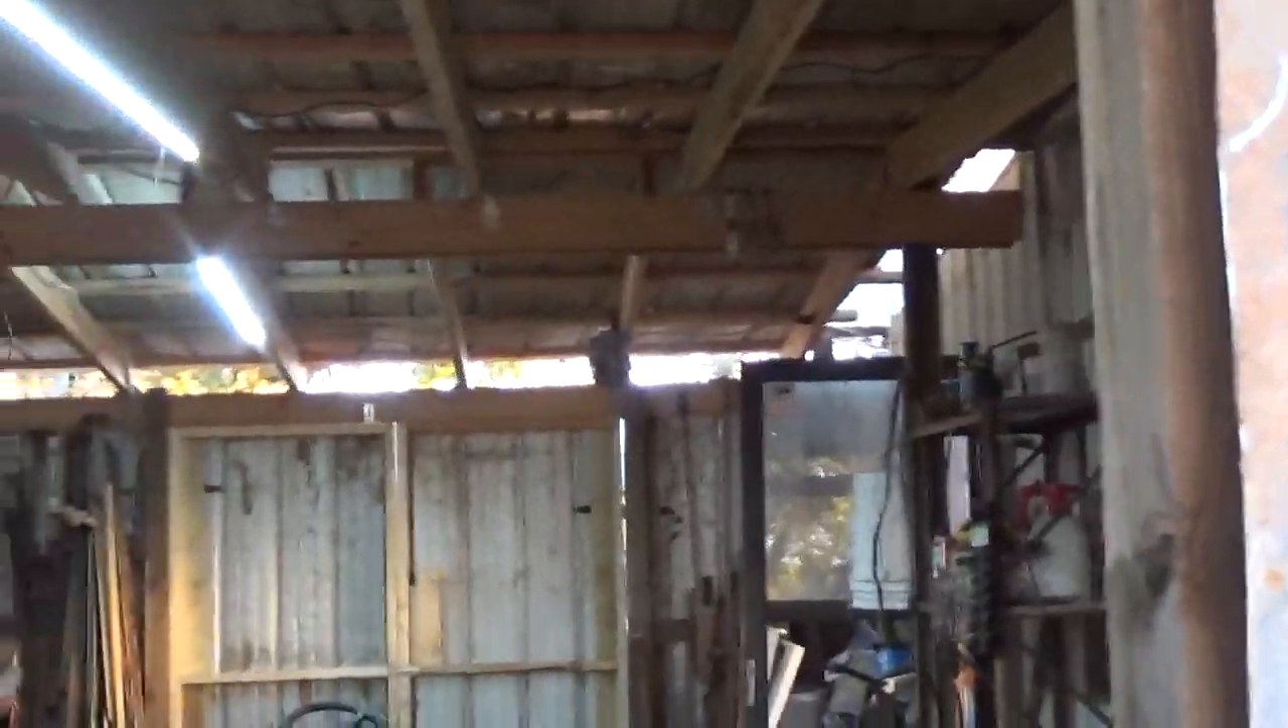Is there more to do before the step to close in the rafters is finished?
Yes.